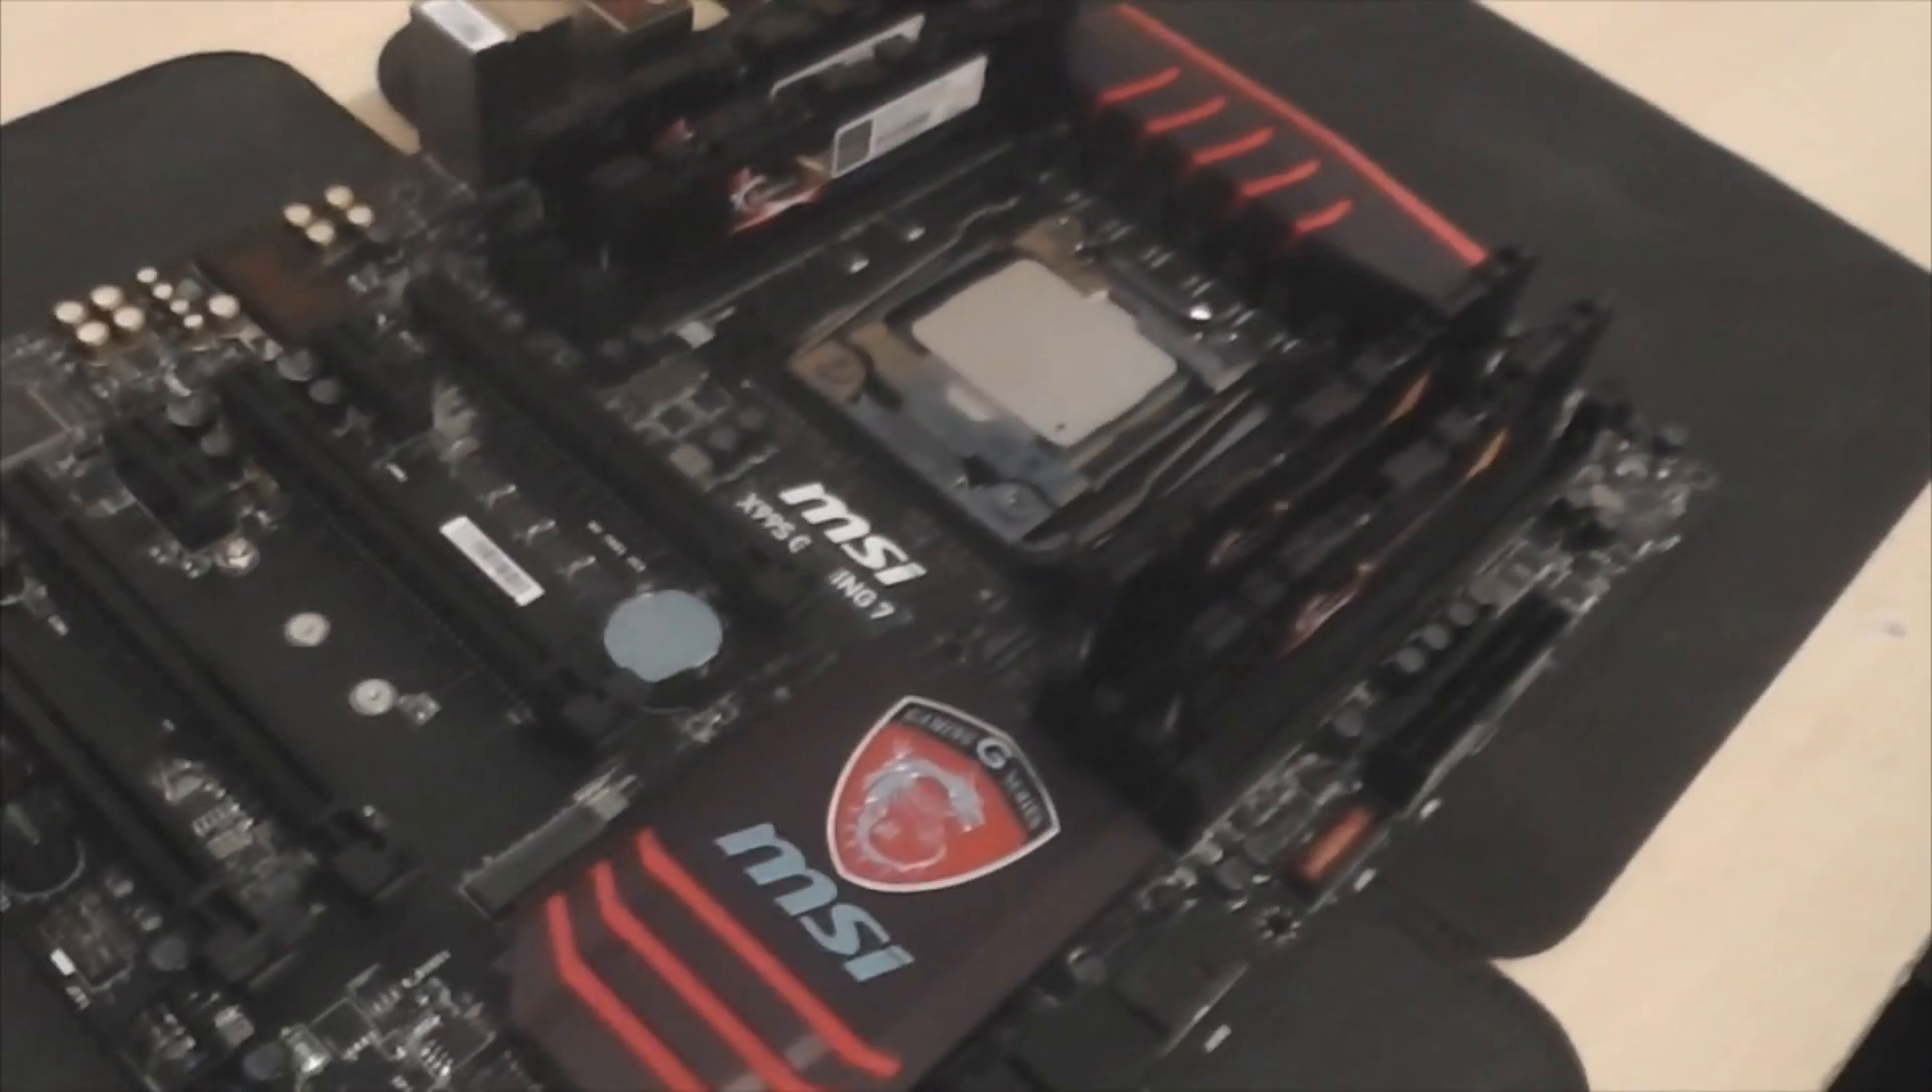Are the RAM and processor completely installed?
Yes.